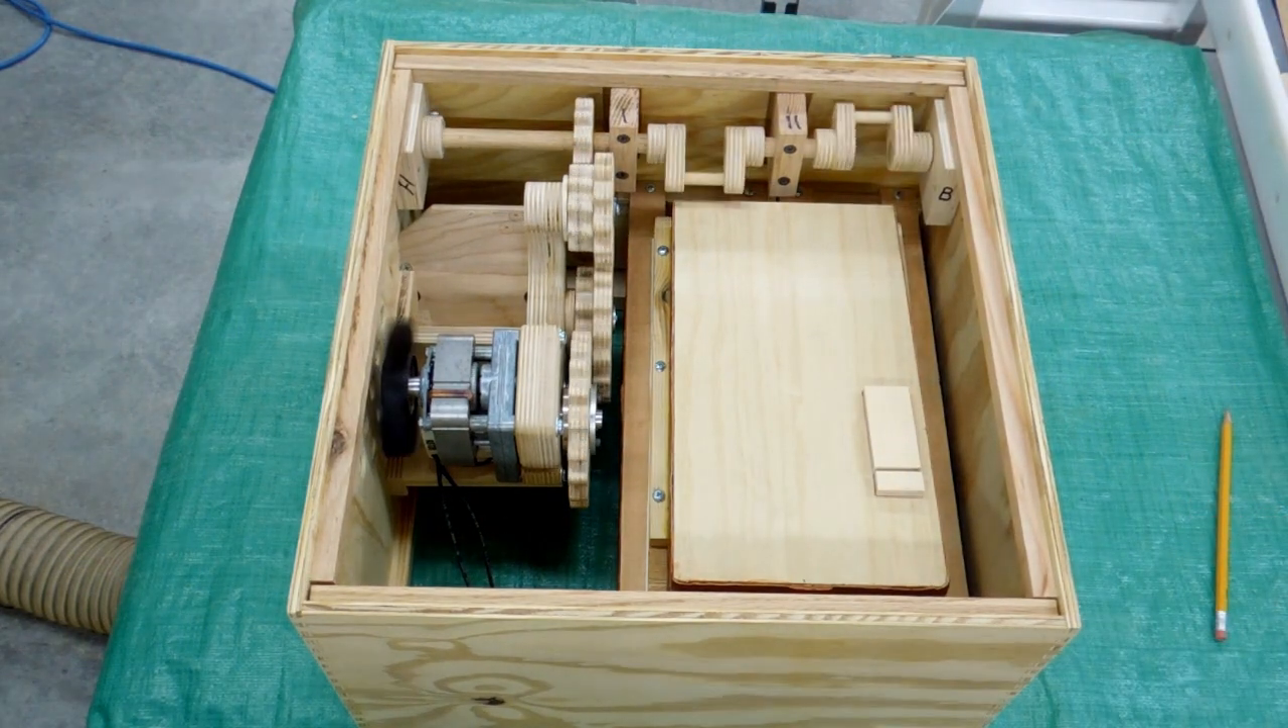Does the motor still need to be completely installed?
No.